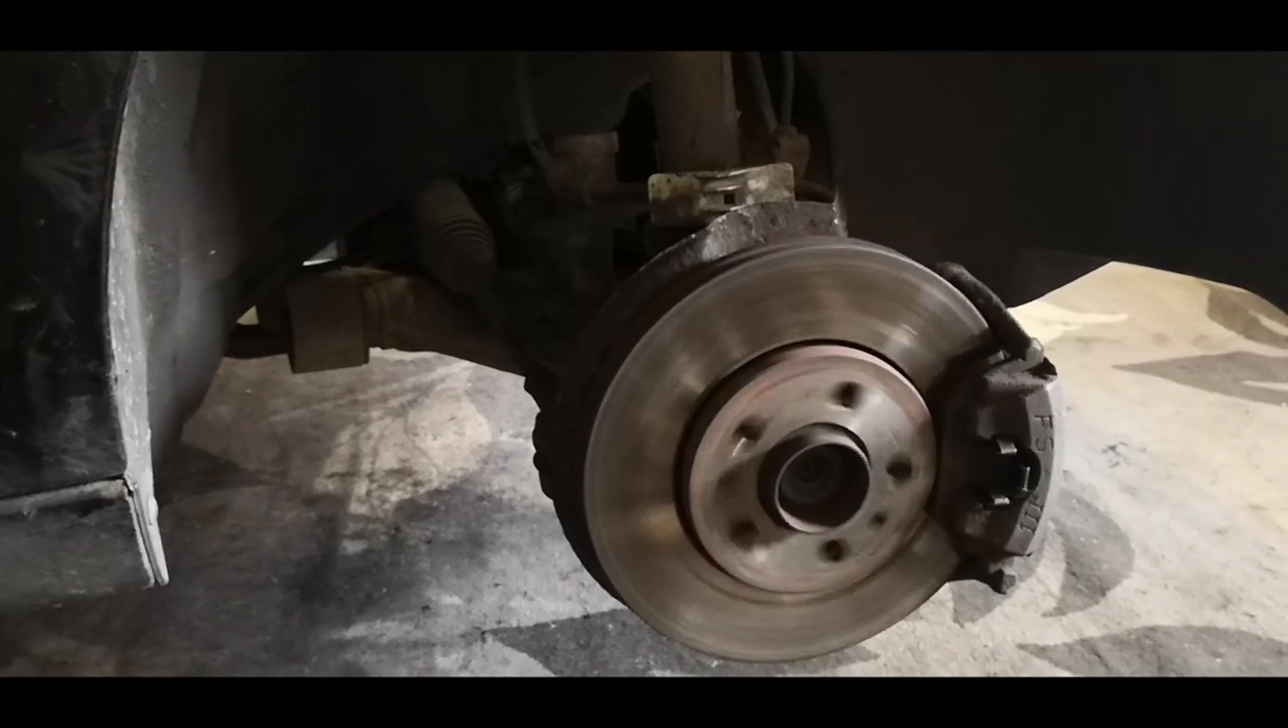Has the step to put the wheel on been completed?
No.